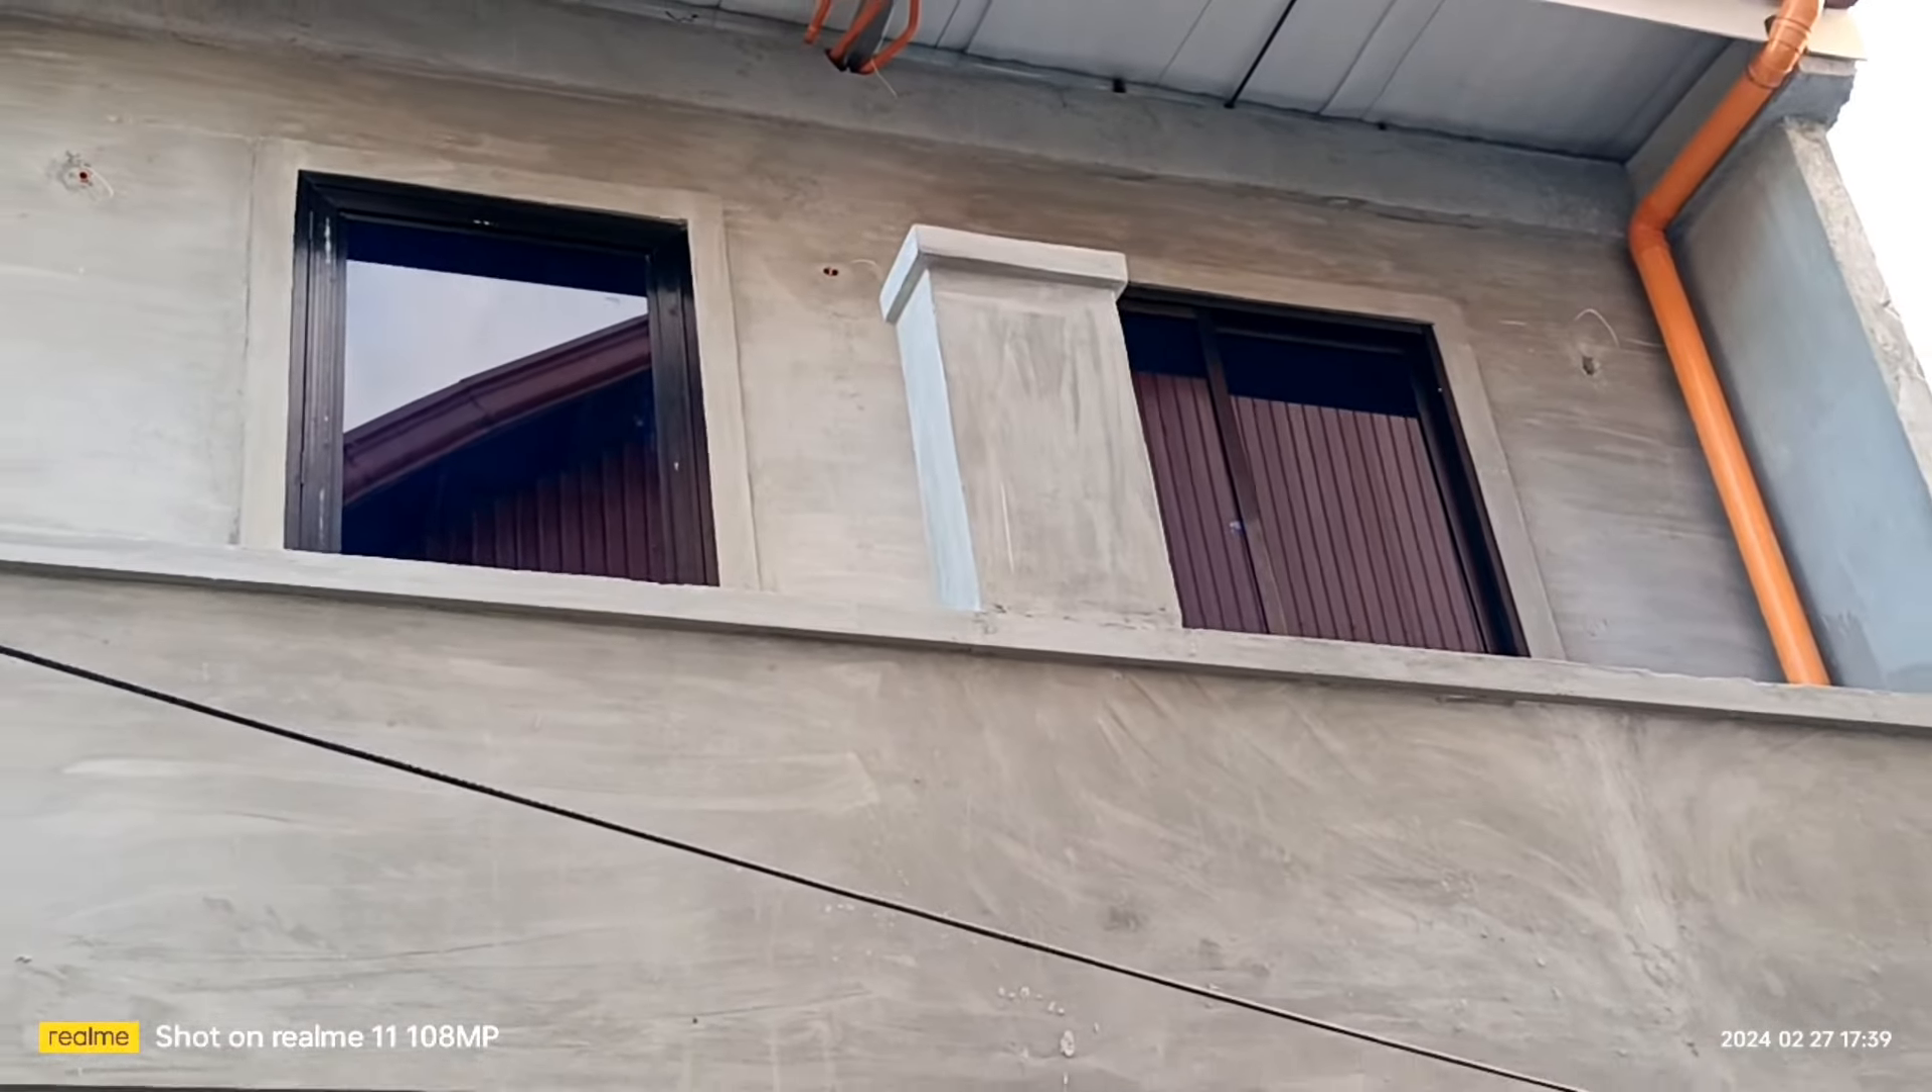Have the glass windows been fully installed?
Yes.